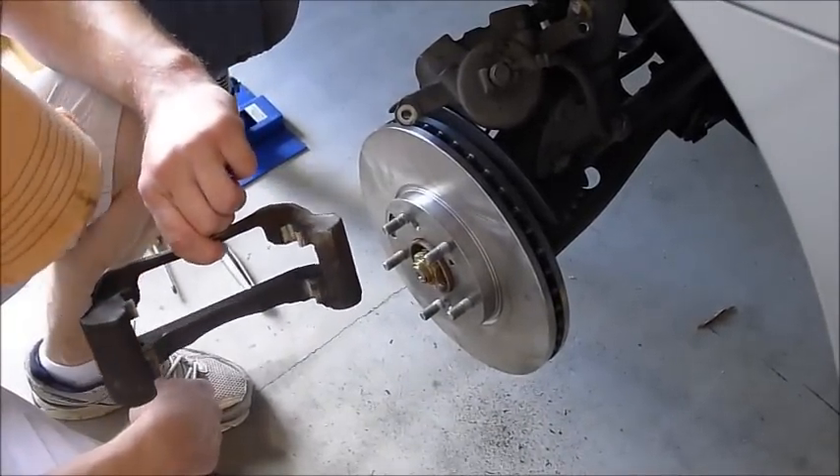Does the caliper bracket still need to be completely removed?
No.